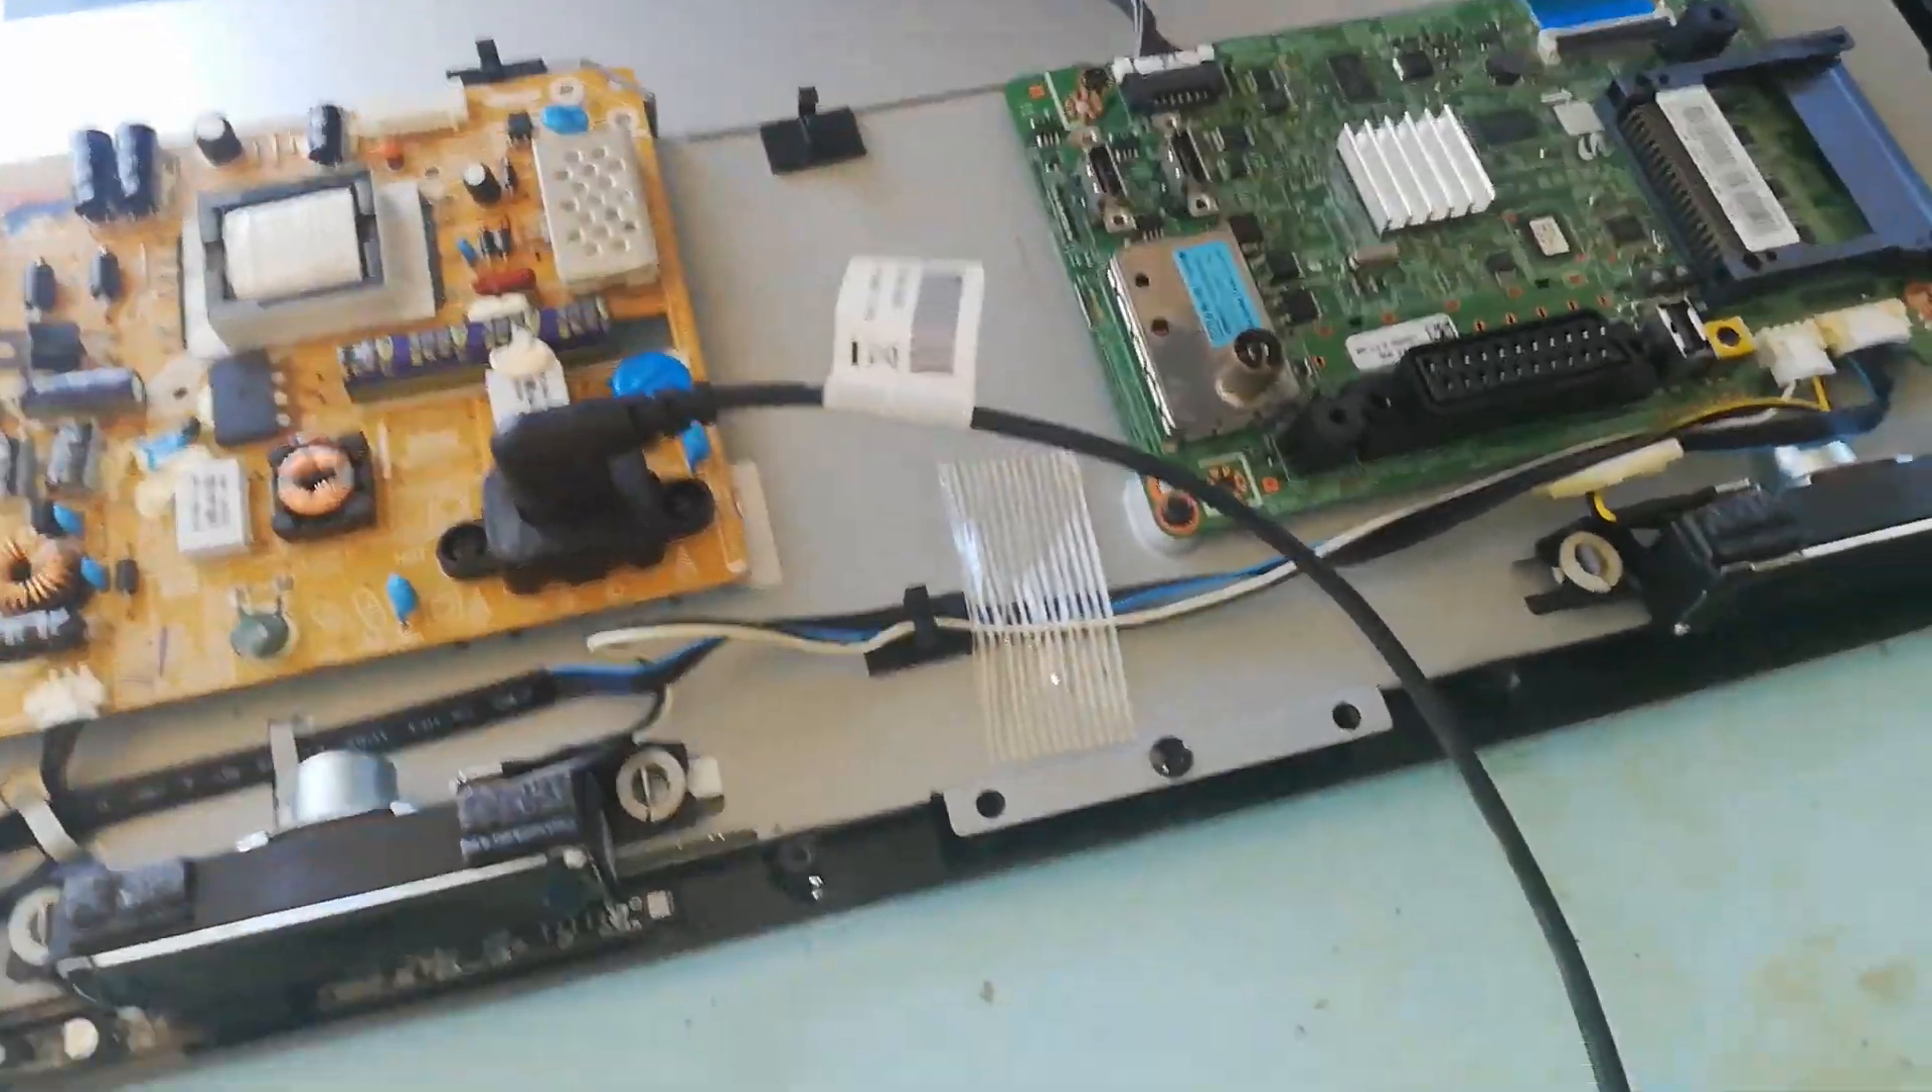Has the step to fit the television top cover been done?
No.